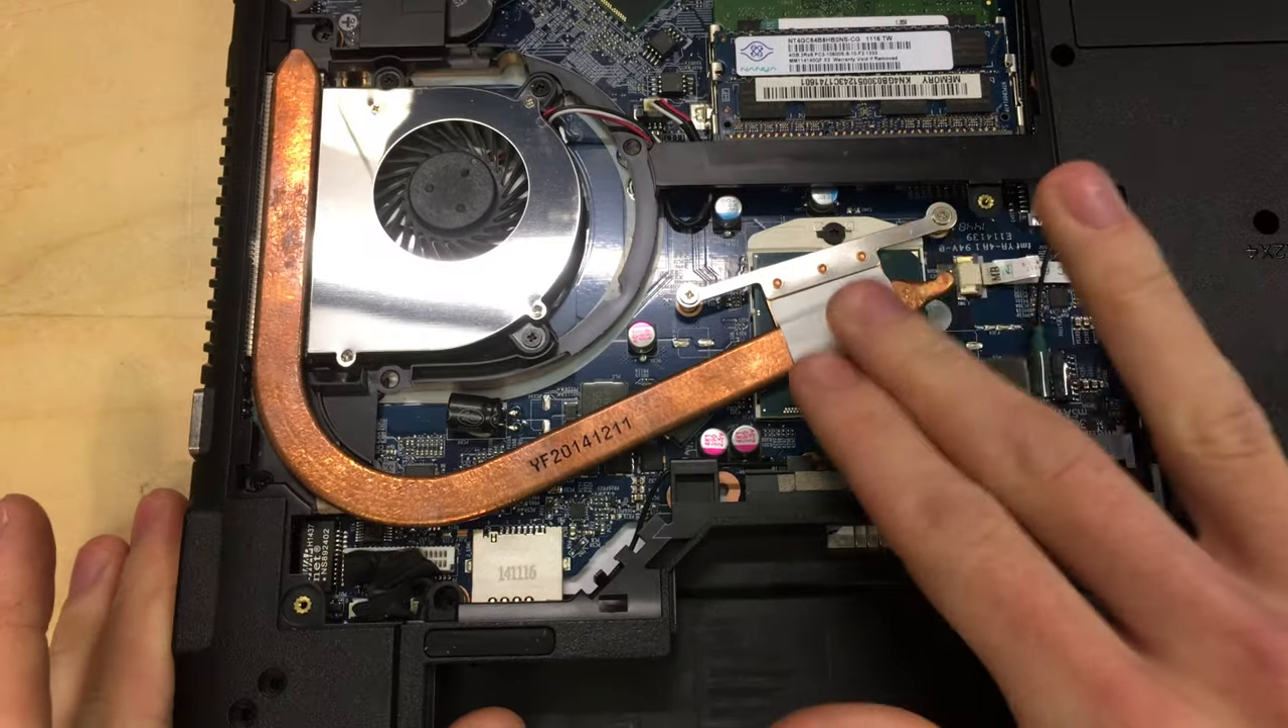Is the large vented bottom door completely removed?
Yes.